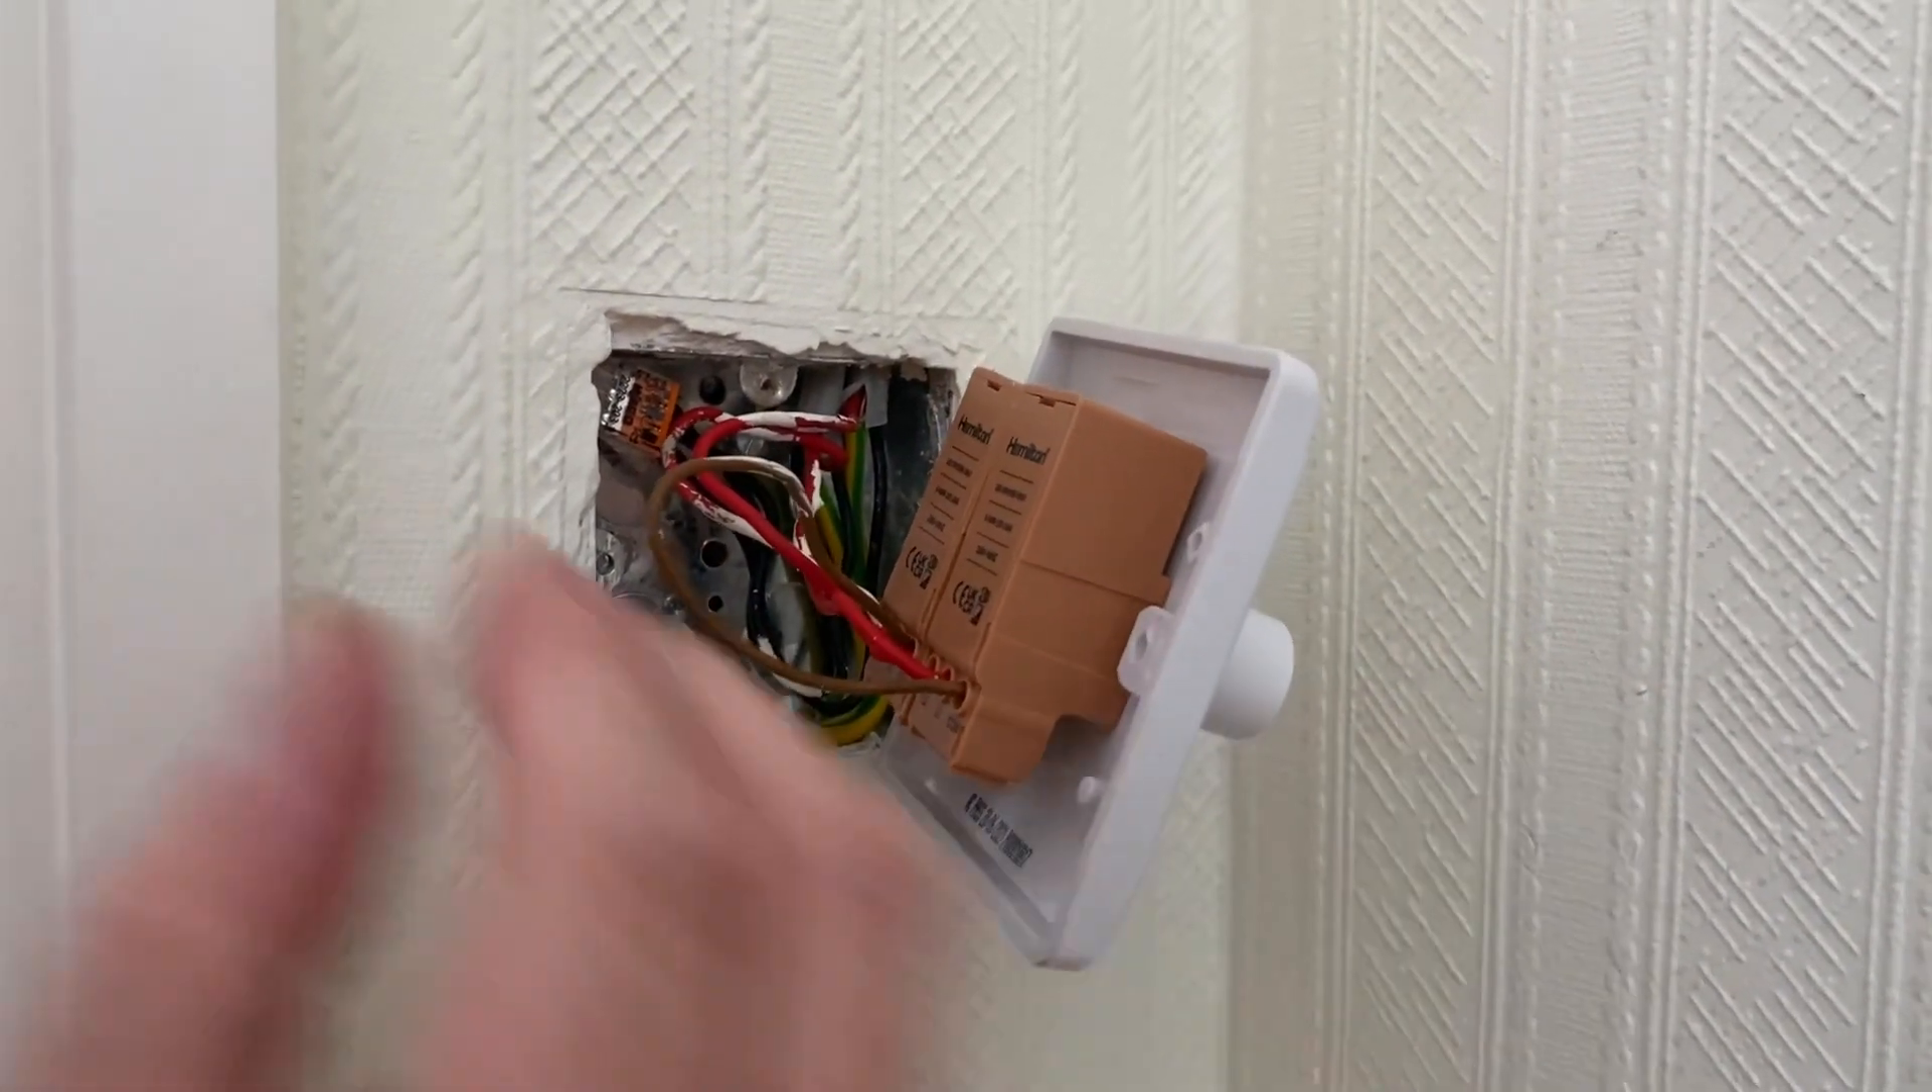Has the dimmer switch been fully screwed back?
No.